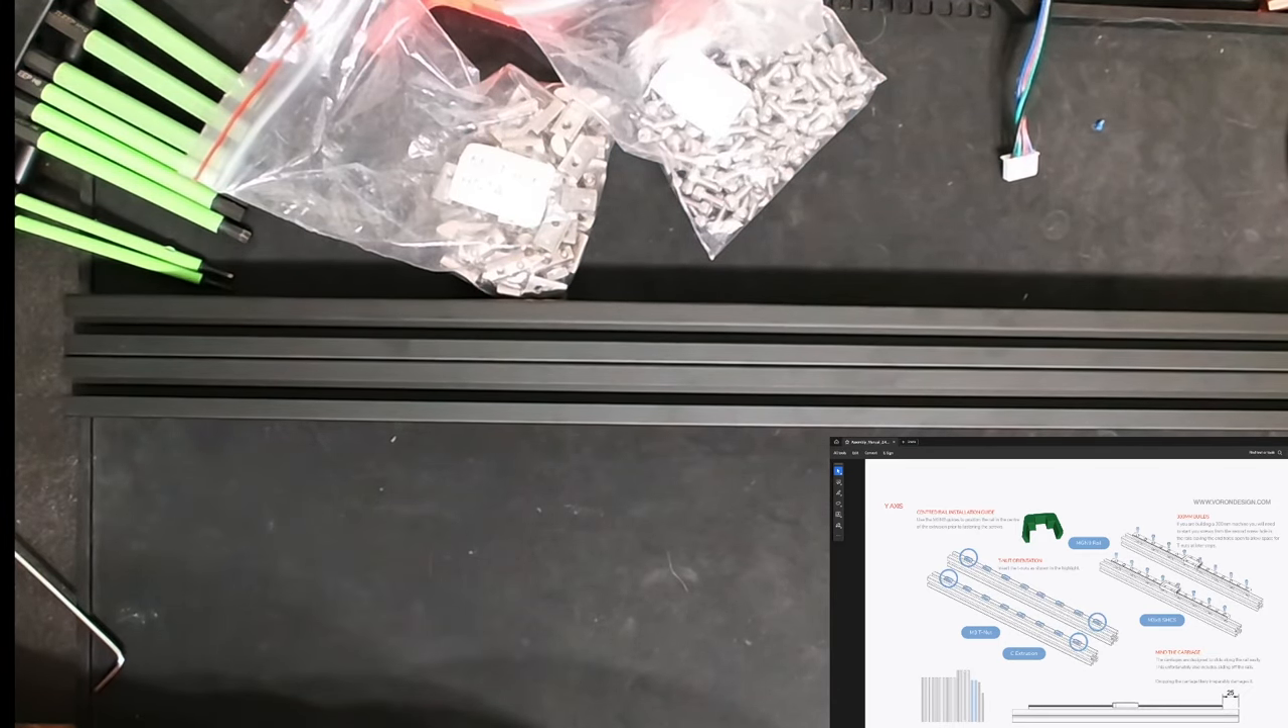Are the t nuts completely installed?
No.